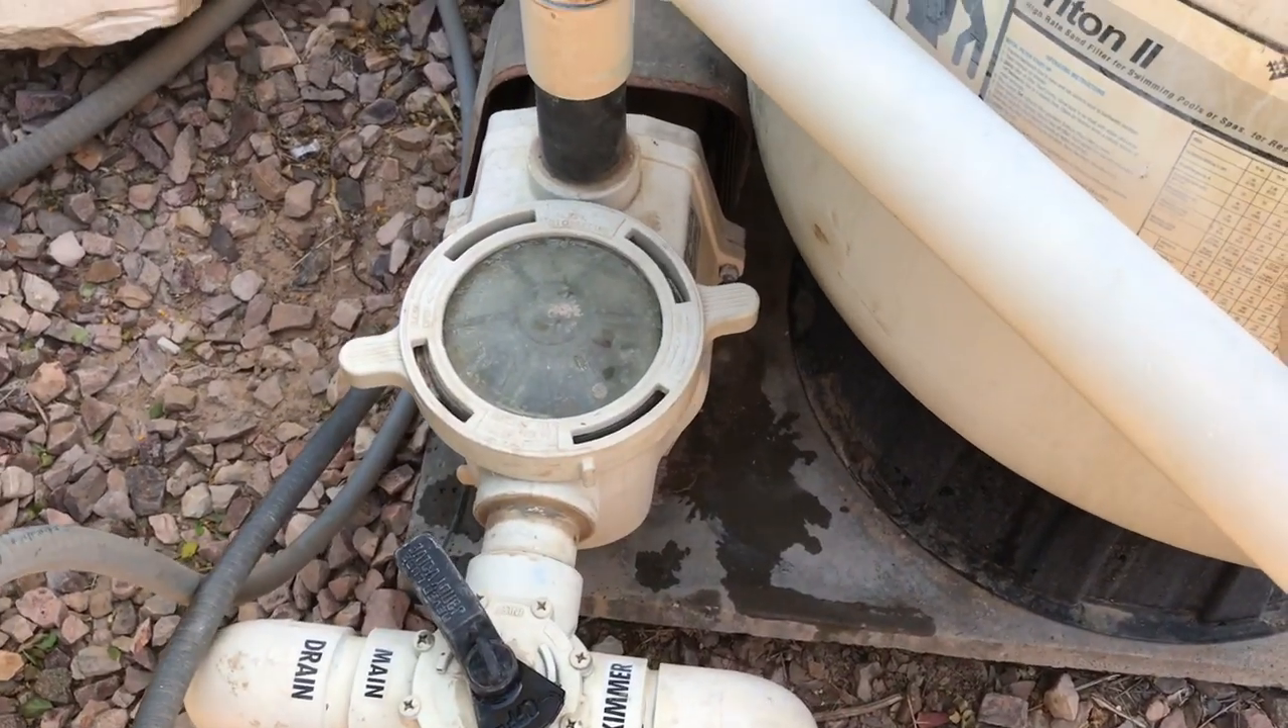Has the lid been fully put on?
Yes.